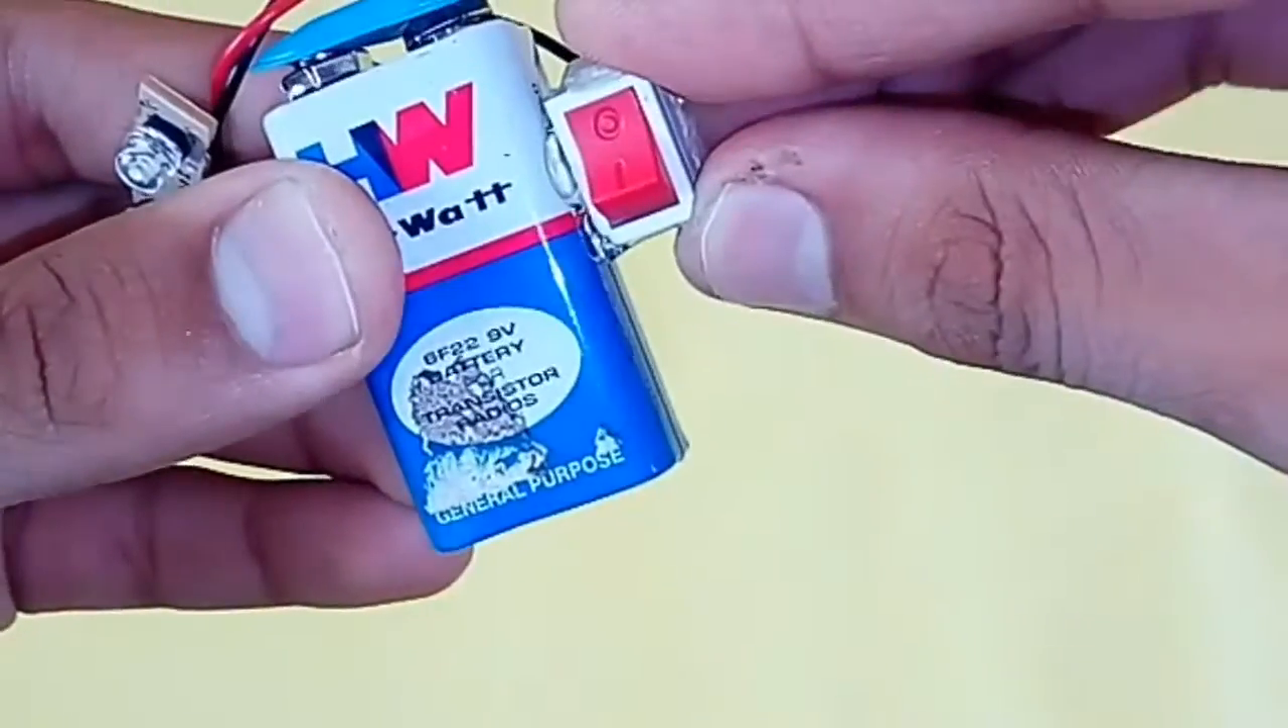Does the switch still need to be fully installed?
No.